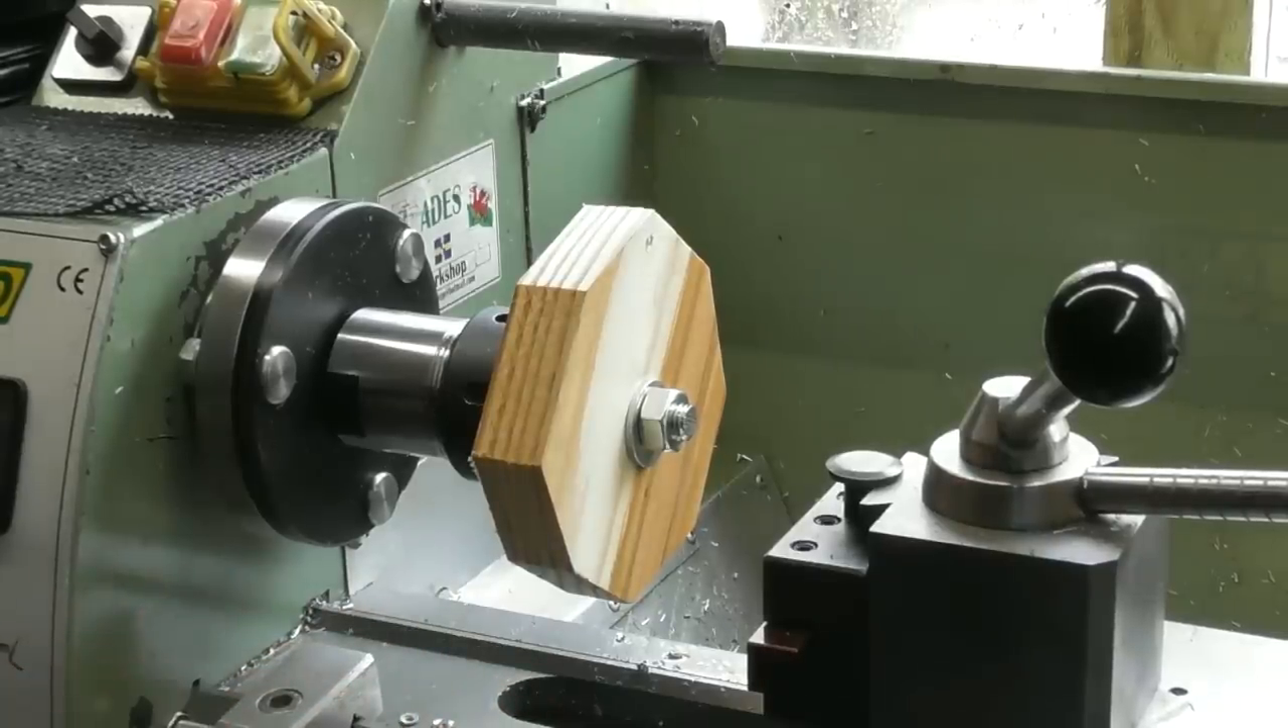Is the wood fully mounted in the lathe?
Yes.